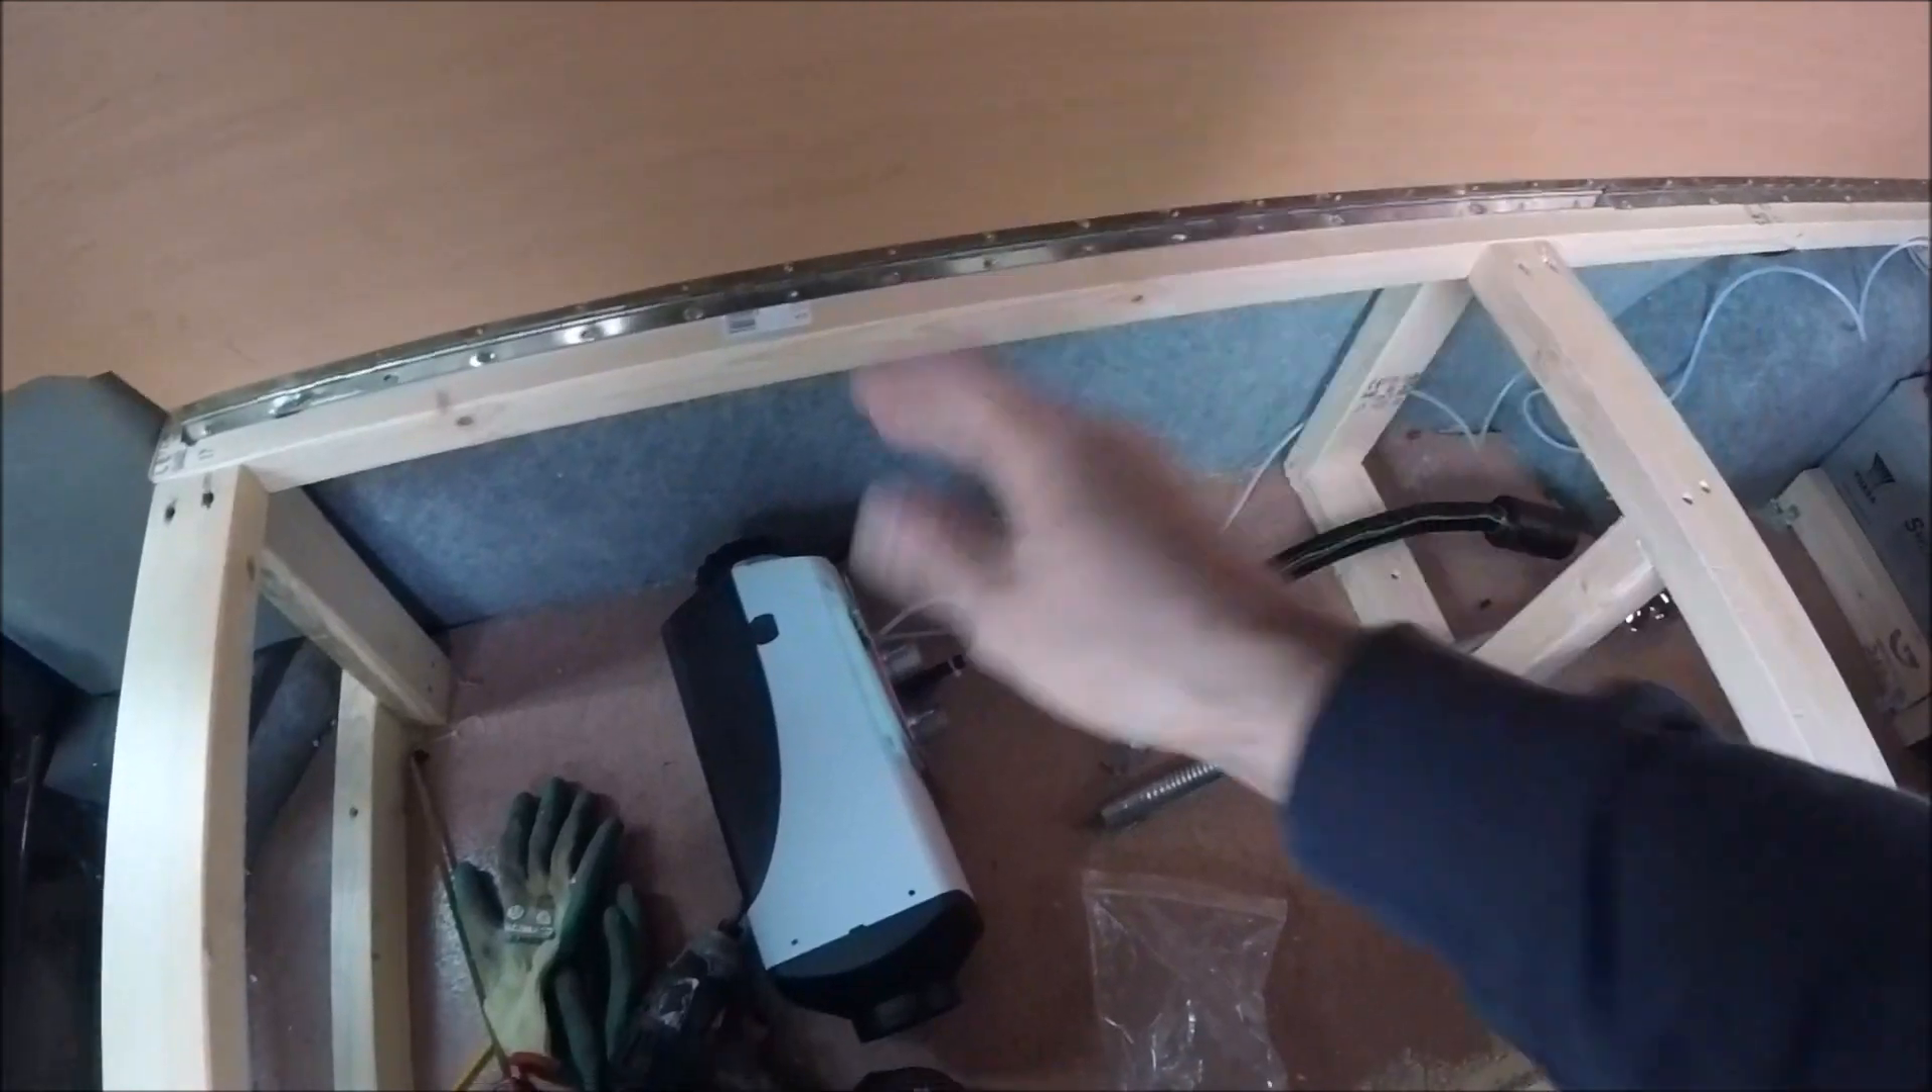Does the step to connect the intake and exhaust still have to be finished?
Yes.